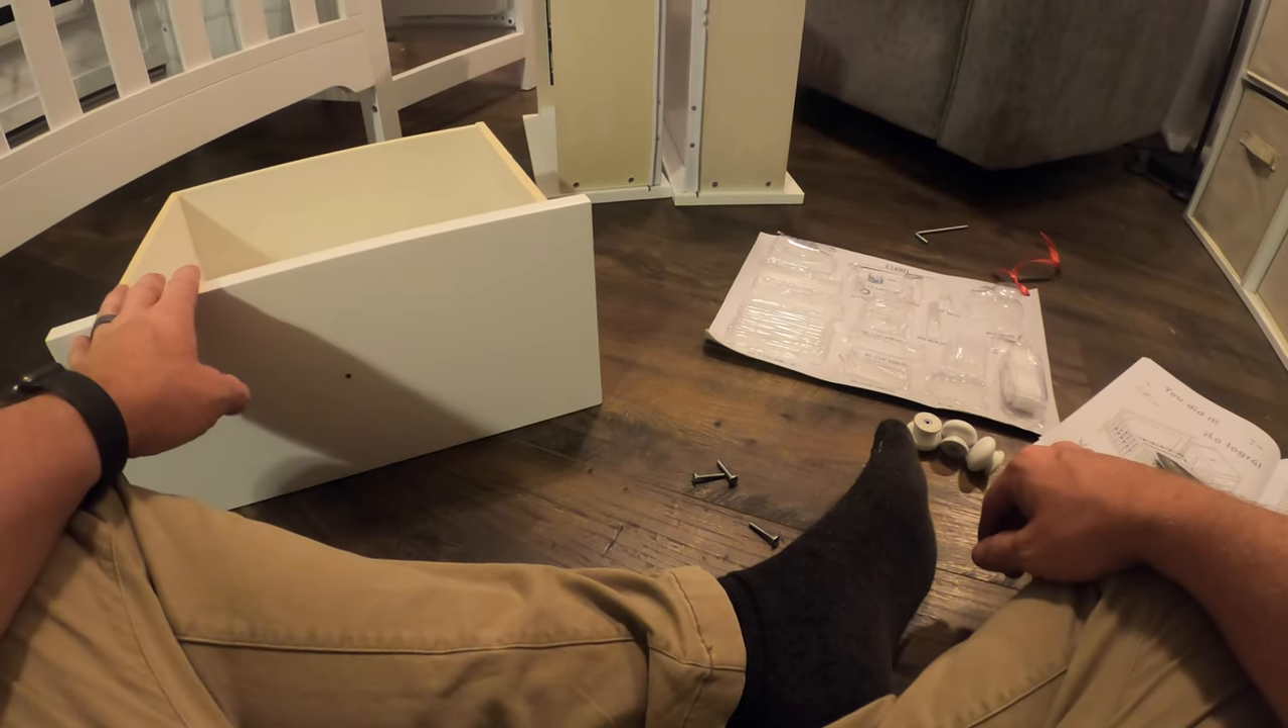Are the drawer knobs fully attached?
No.